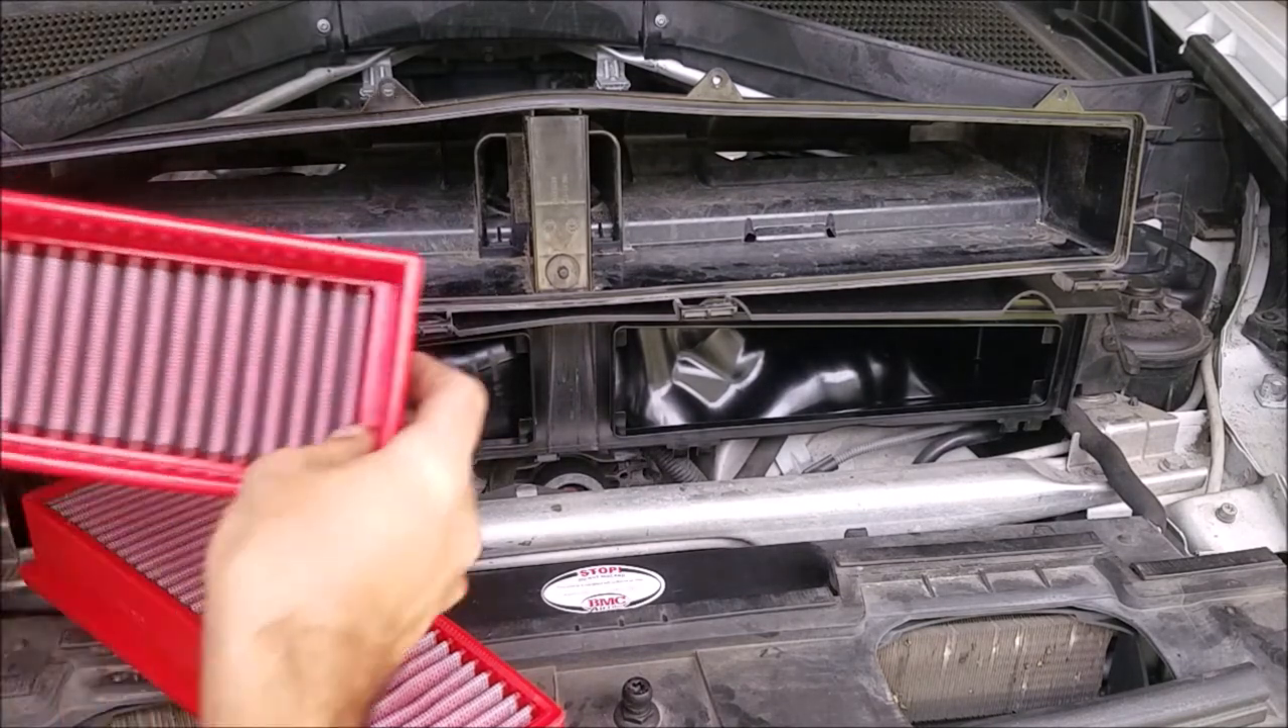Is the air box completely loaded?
No.